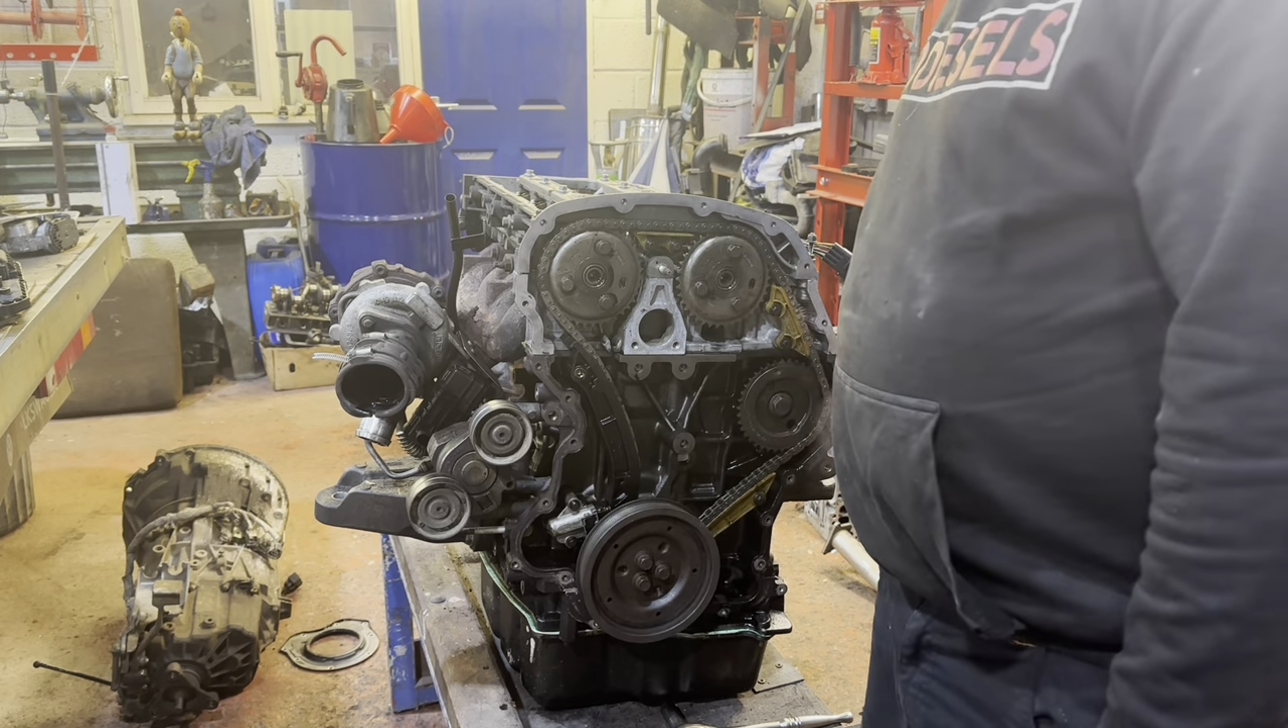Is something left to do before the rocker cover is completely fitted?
Yes.